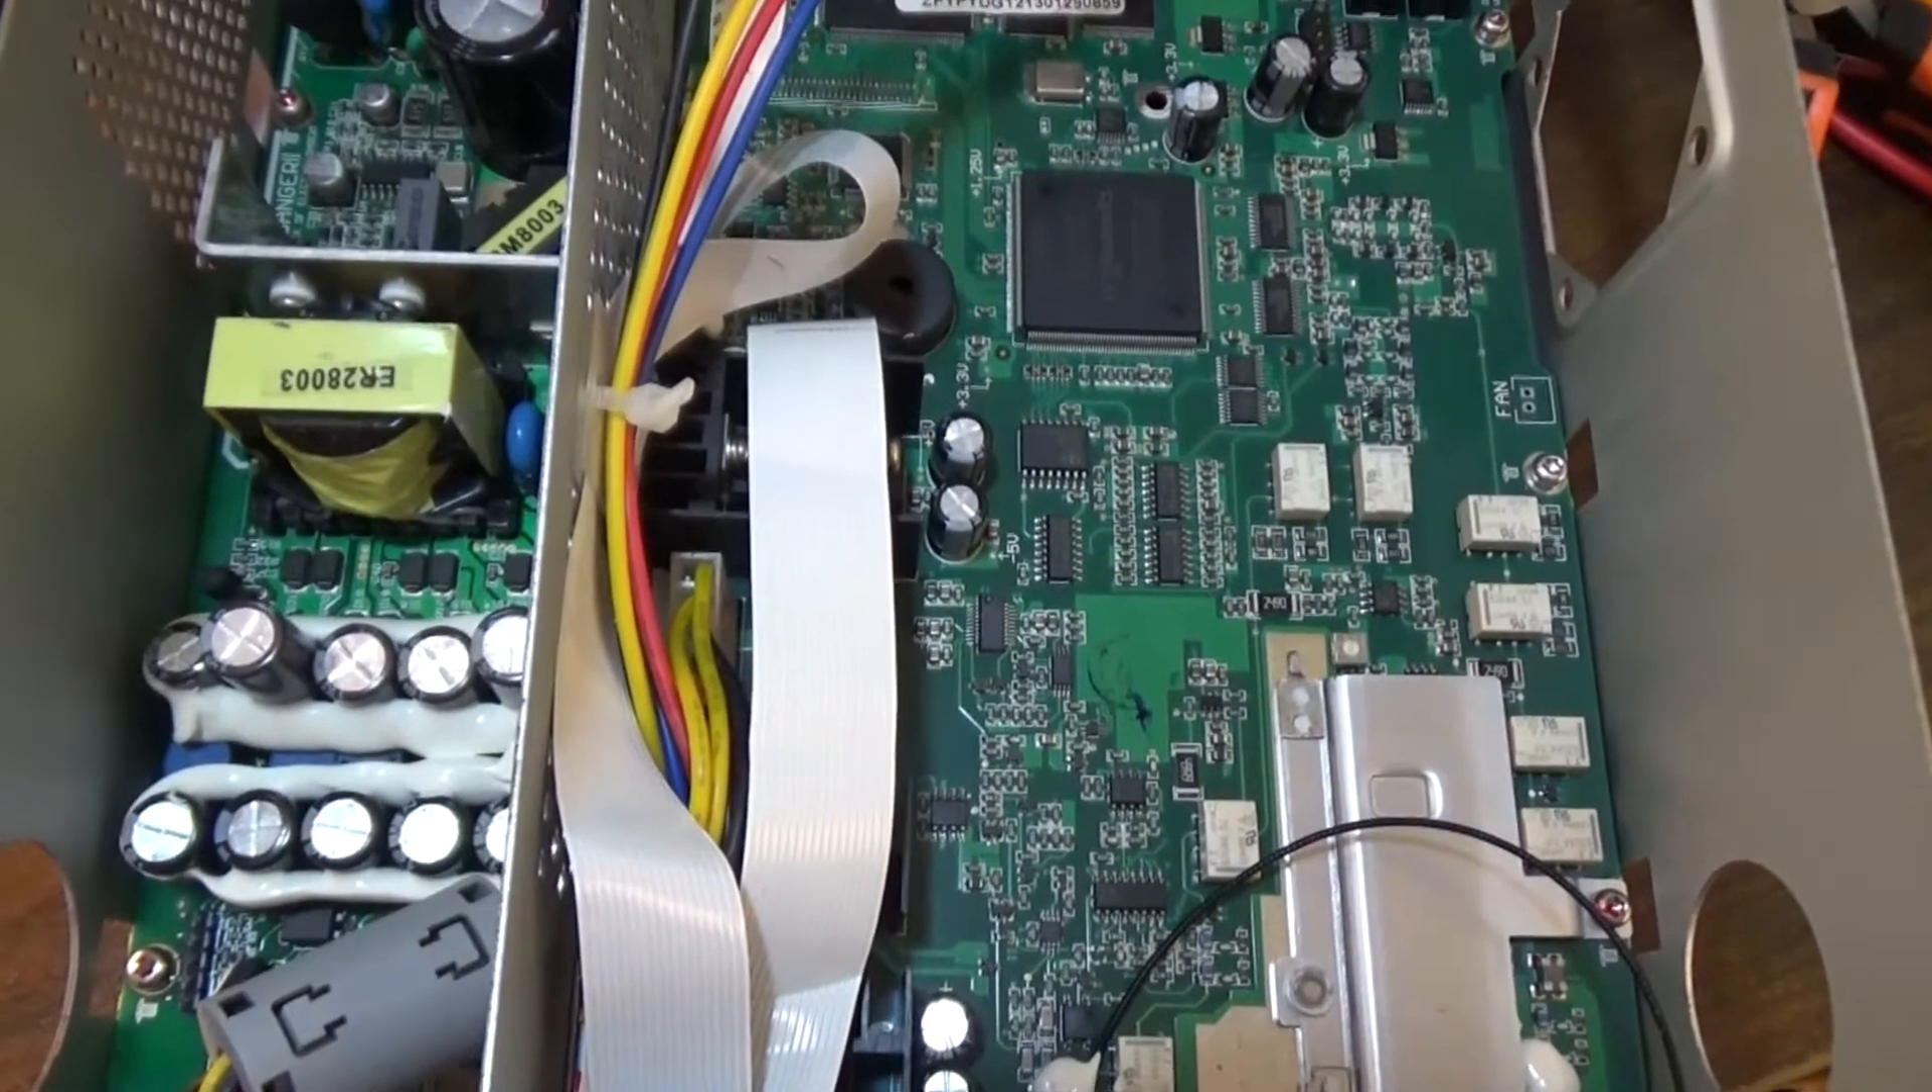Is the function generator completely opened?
Yes.